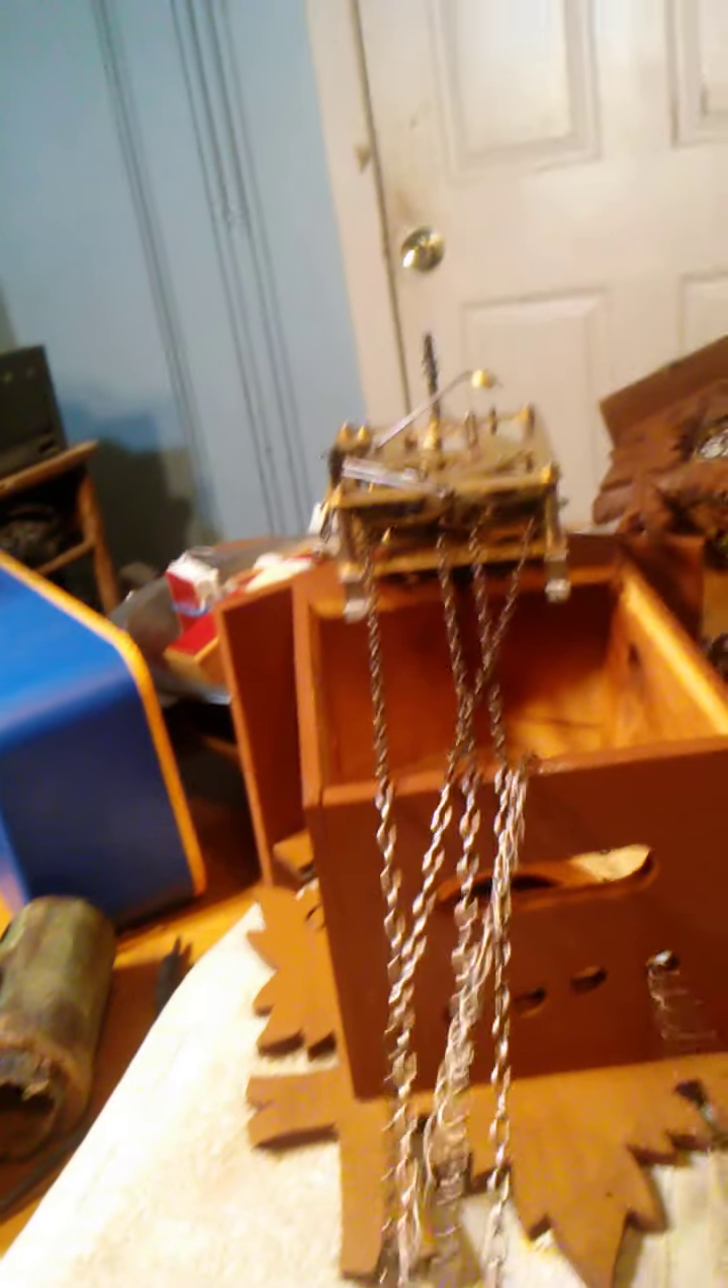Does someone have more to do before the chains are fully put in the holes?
Yes.